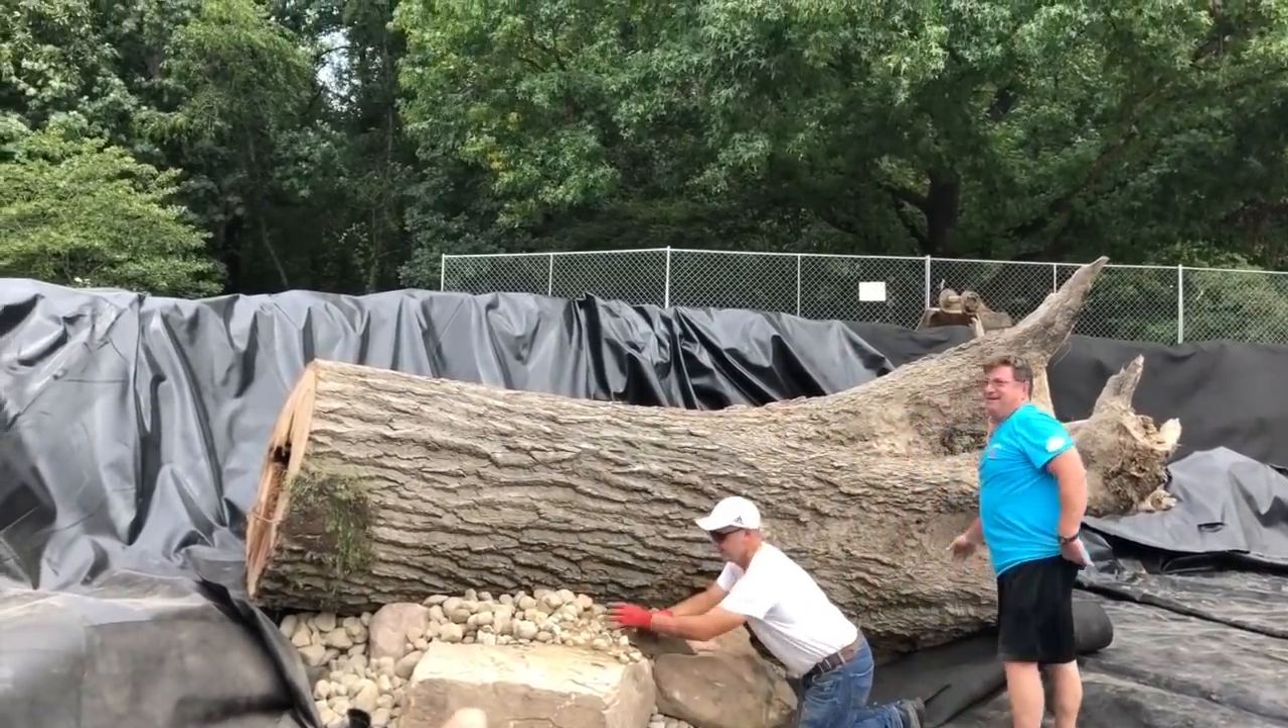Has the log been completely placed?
Yes.